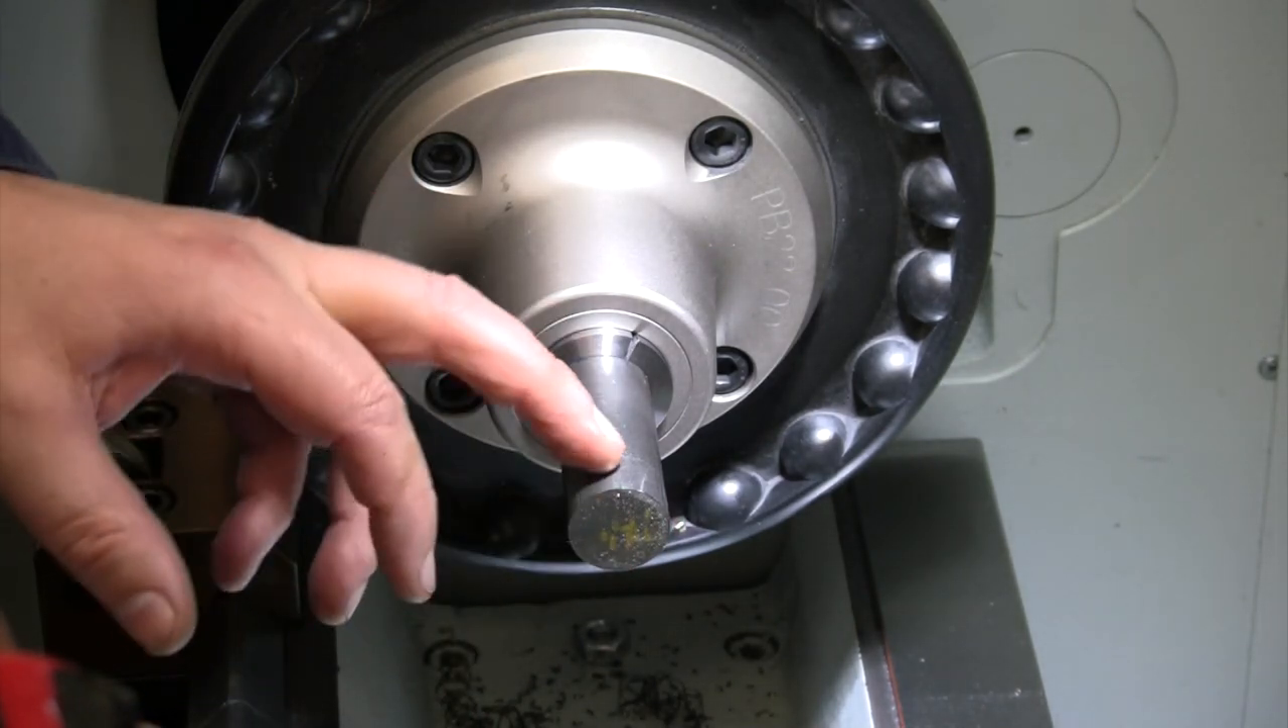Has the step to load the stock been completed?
Yes.